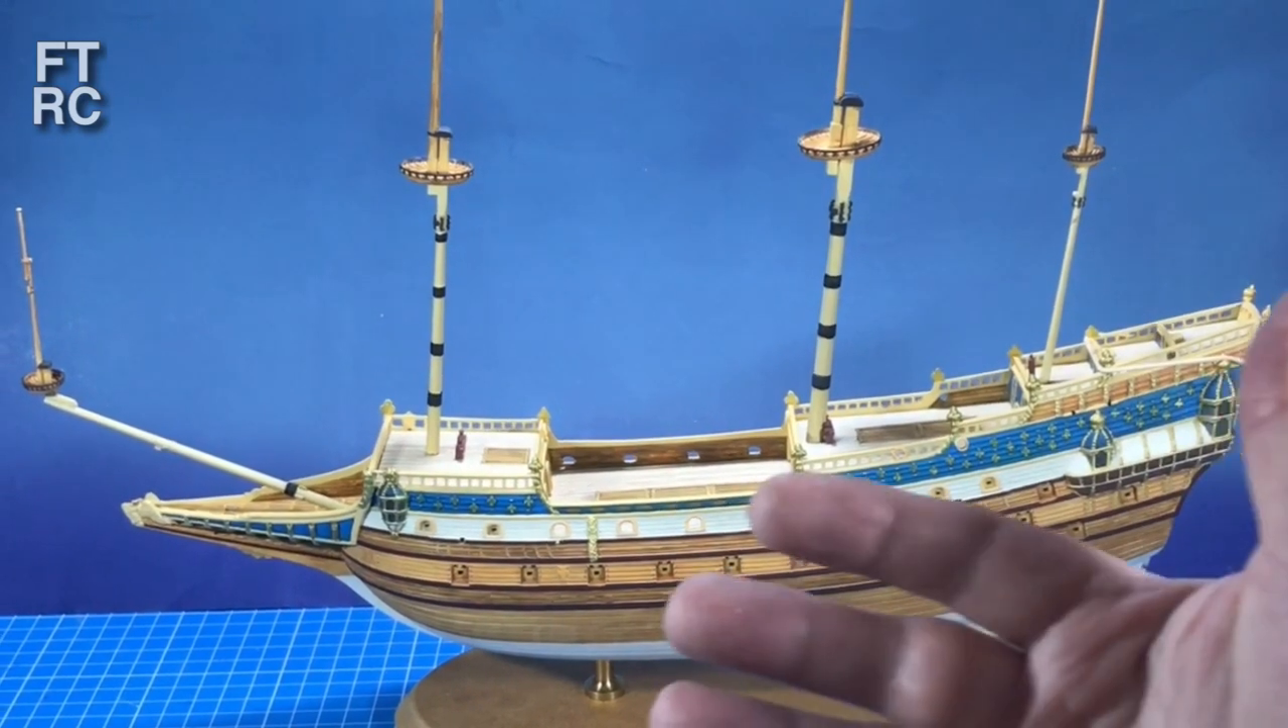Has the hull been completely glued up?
Yes.